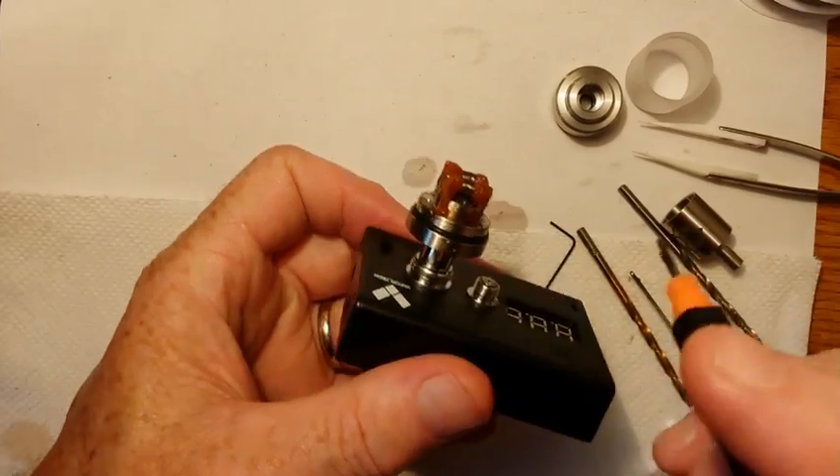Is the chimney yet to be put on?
Yes.